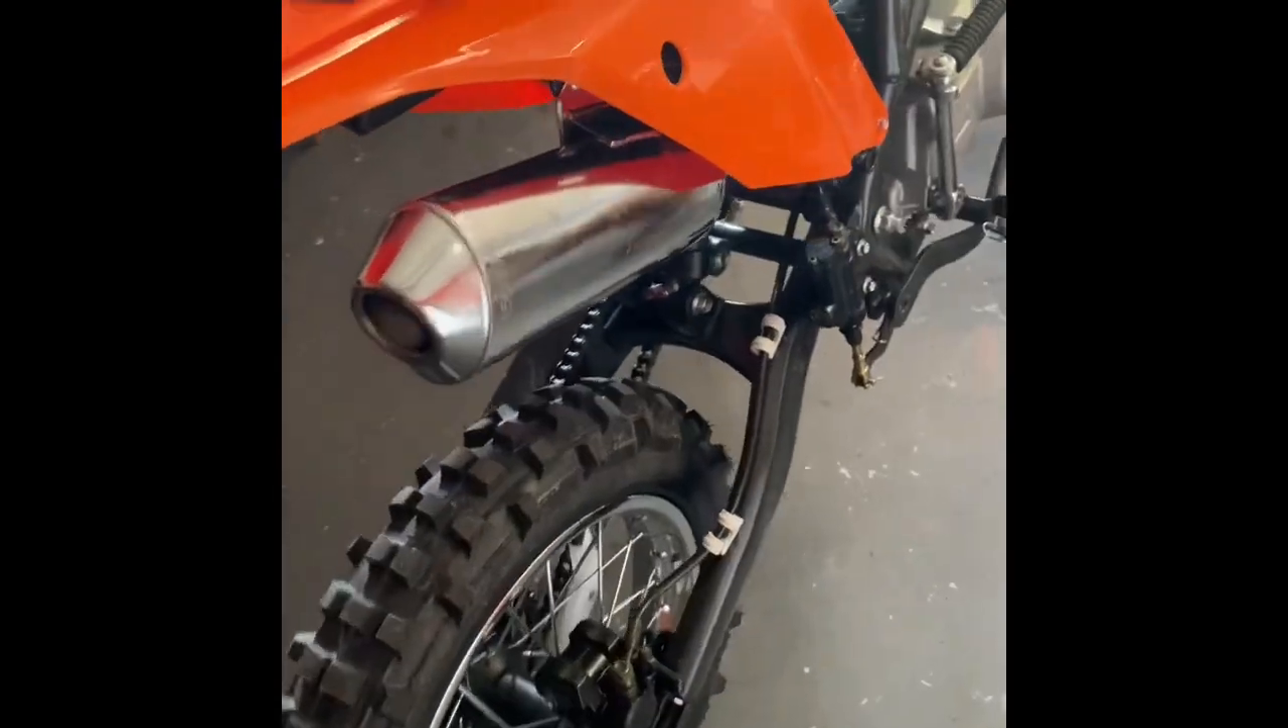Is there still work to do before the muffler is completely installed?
No.